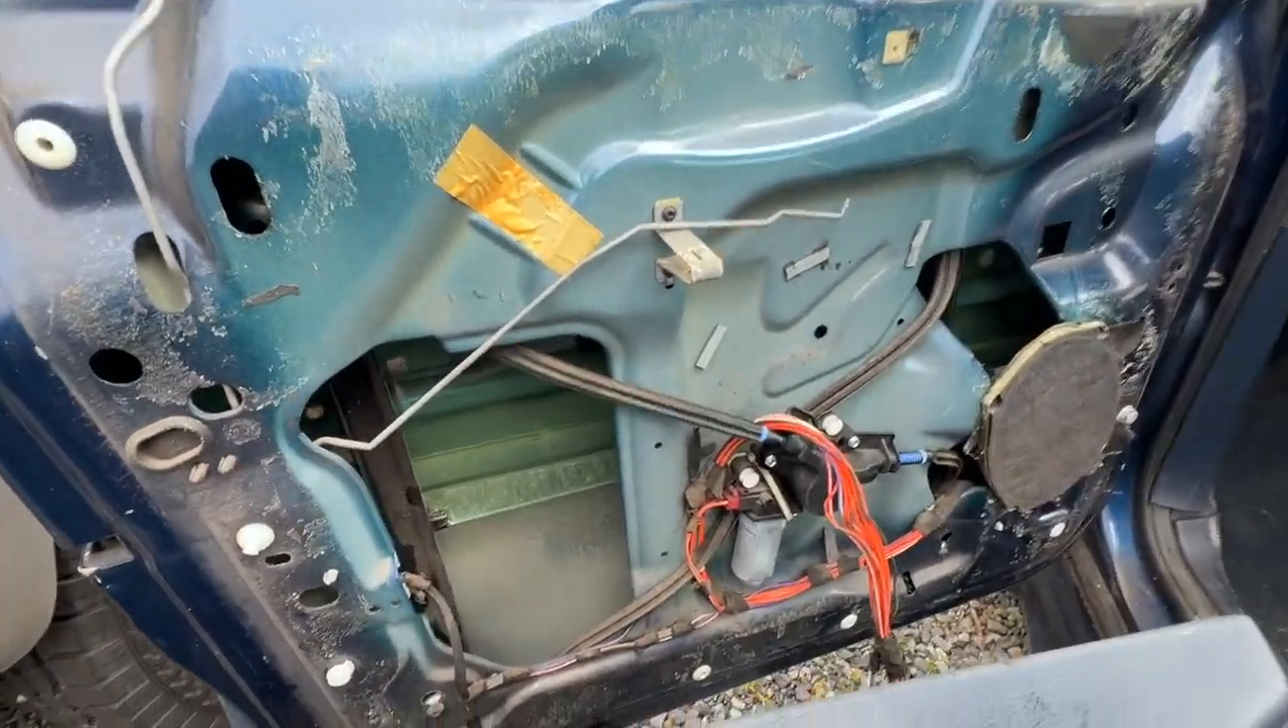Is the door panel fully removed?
Yes.